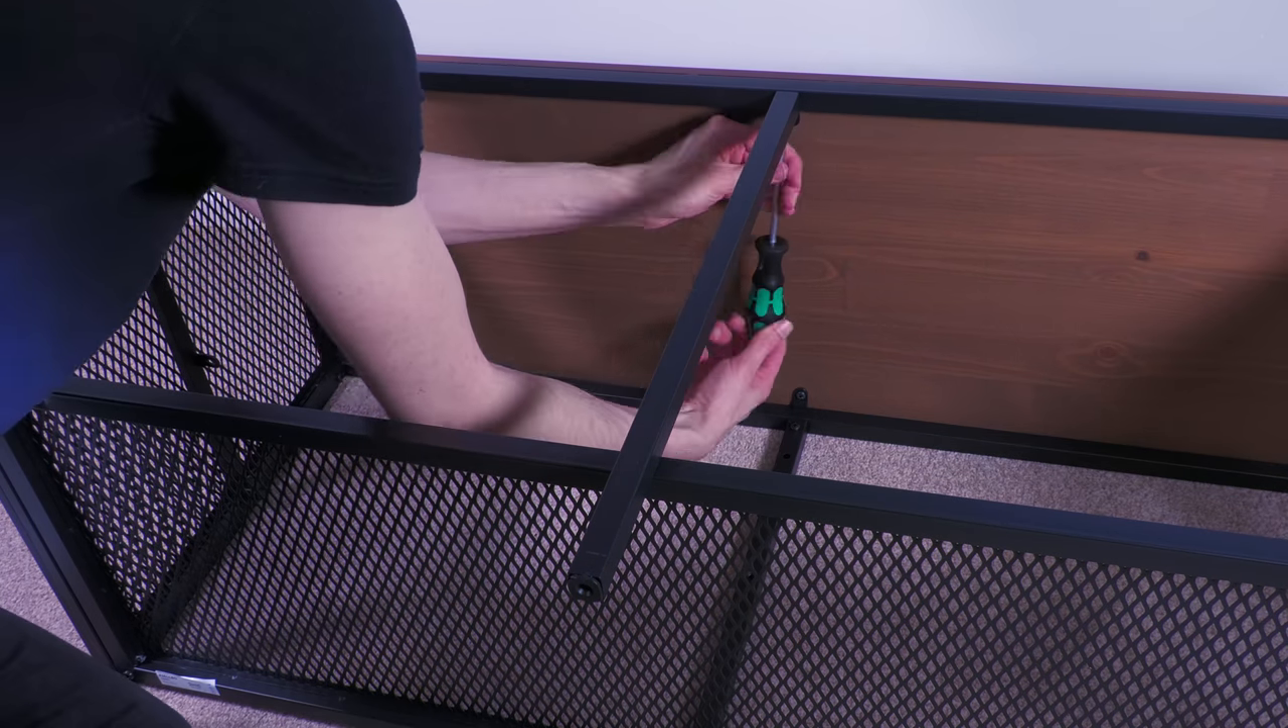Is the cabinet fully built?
No.